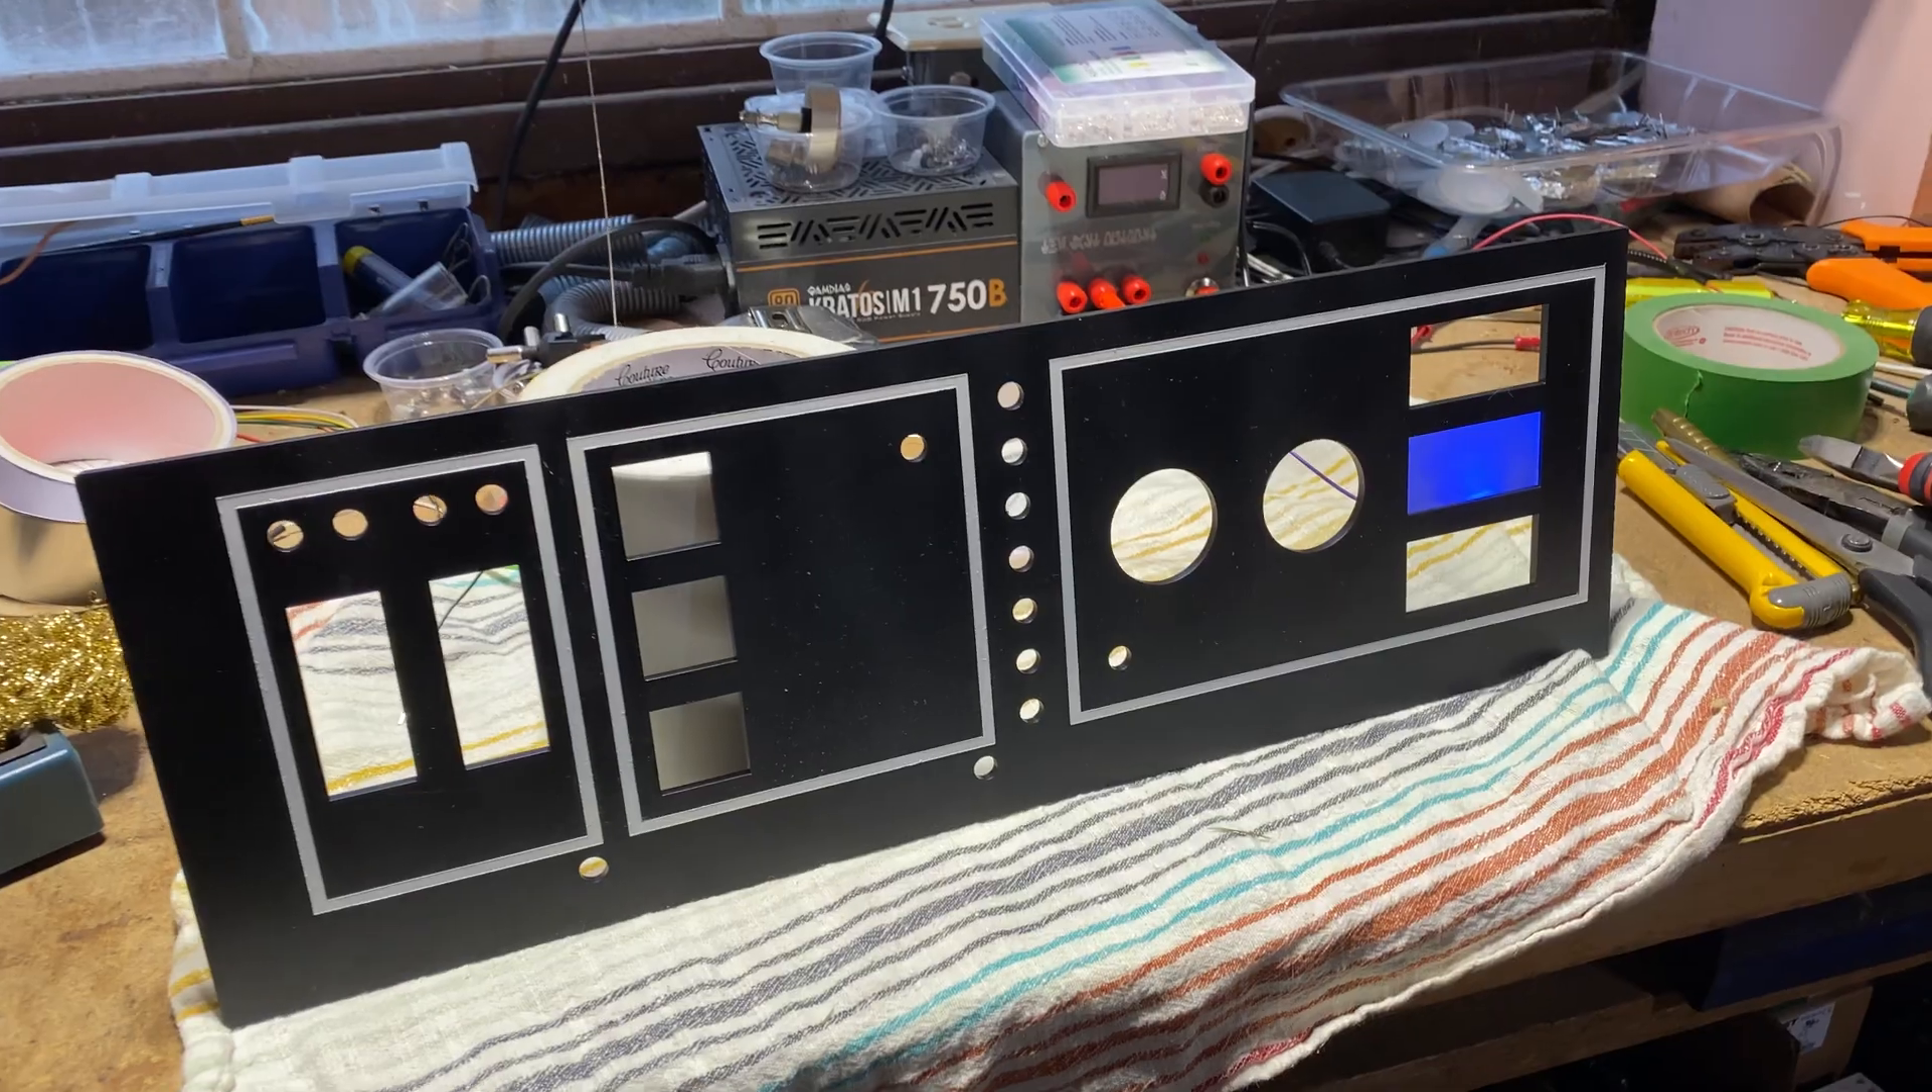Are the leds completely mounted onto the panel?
No.